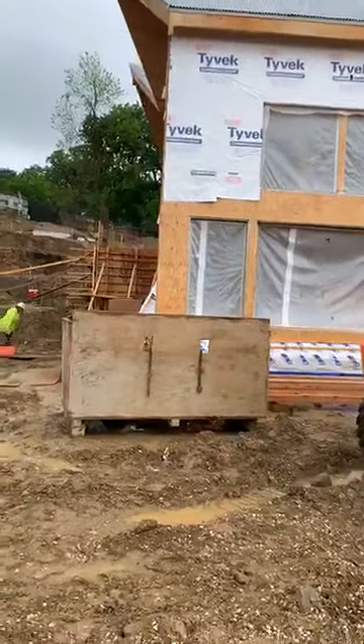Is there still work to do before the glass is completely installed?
Yes.